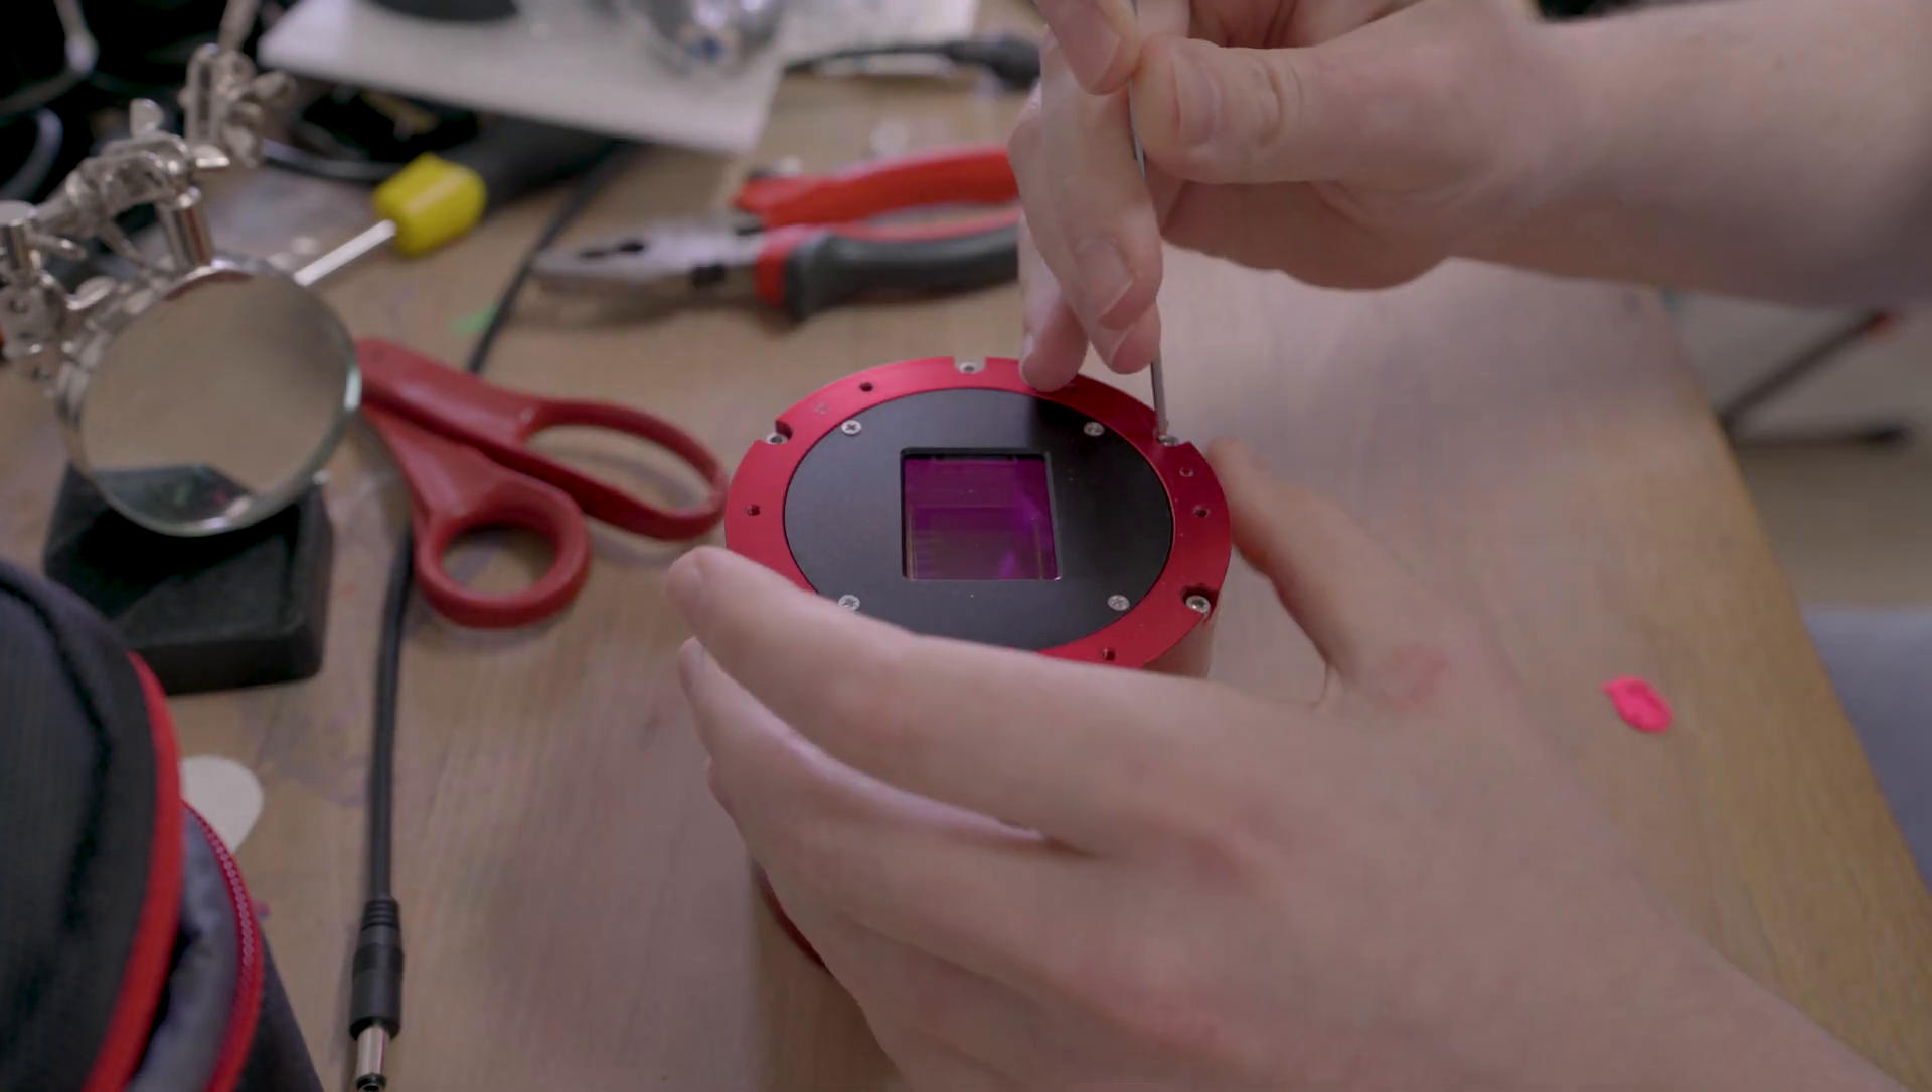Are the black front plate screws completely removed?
No.